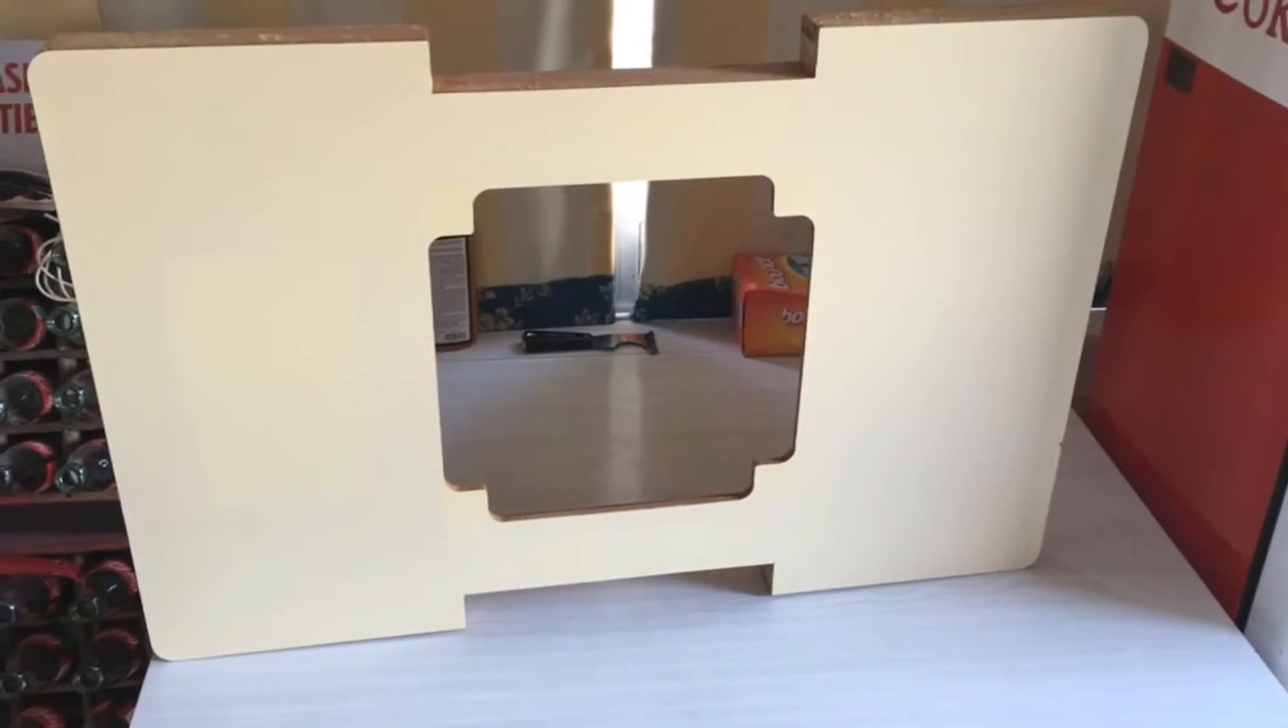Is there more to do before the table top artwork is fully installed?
Yes.